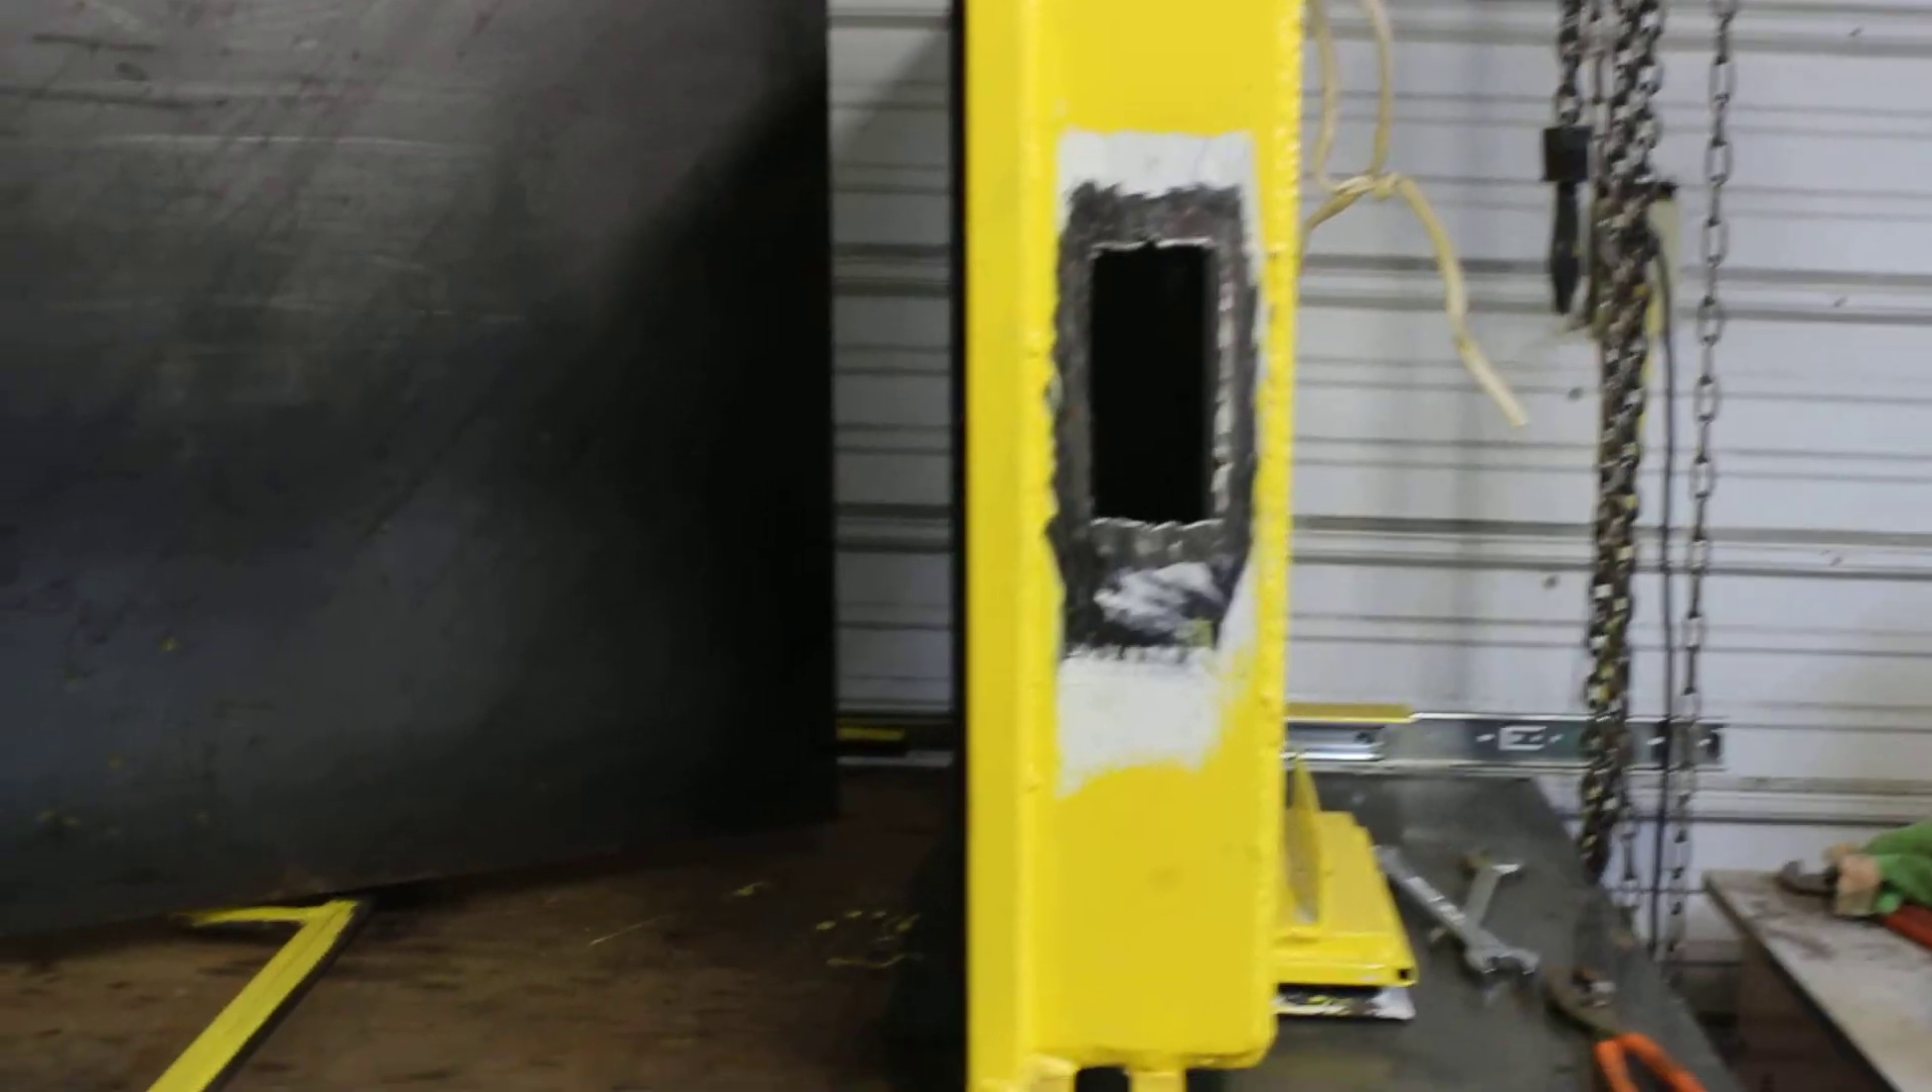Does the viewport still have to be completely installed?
Yes.